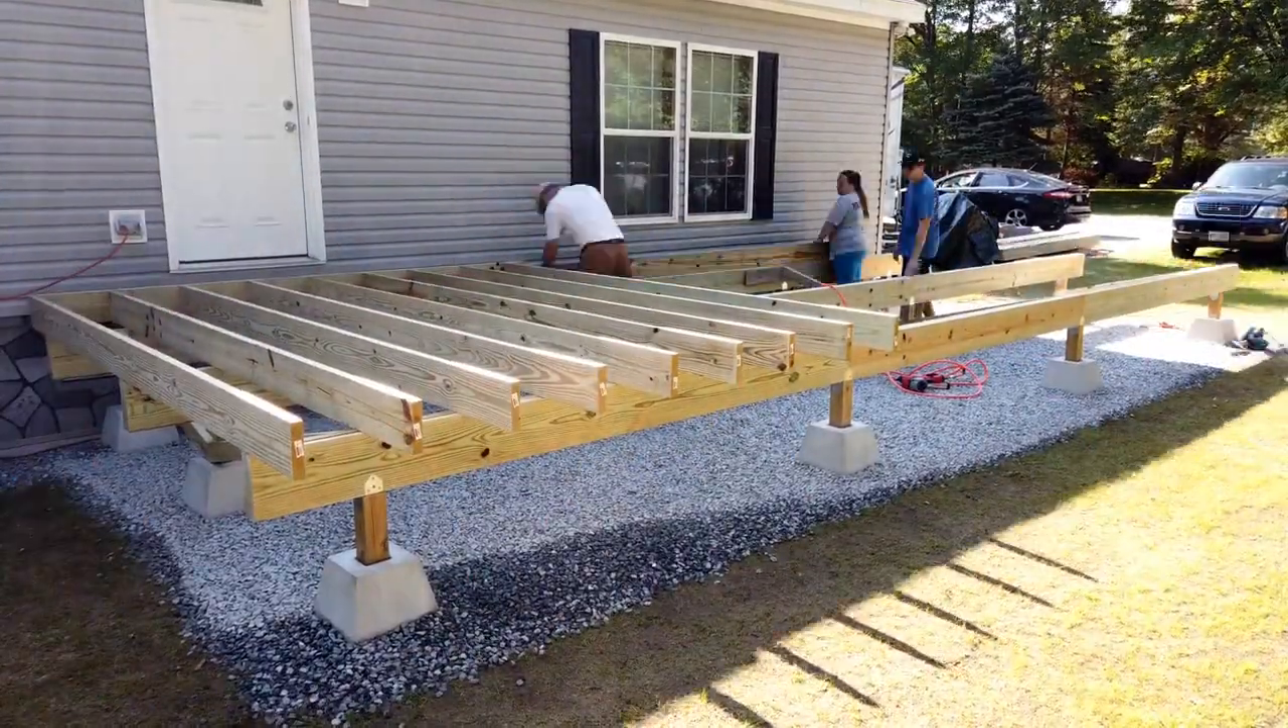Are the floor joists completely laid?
No.